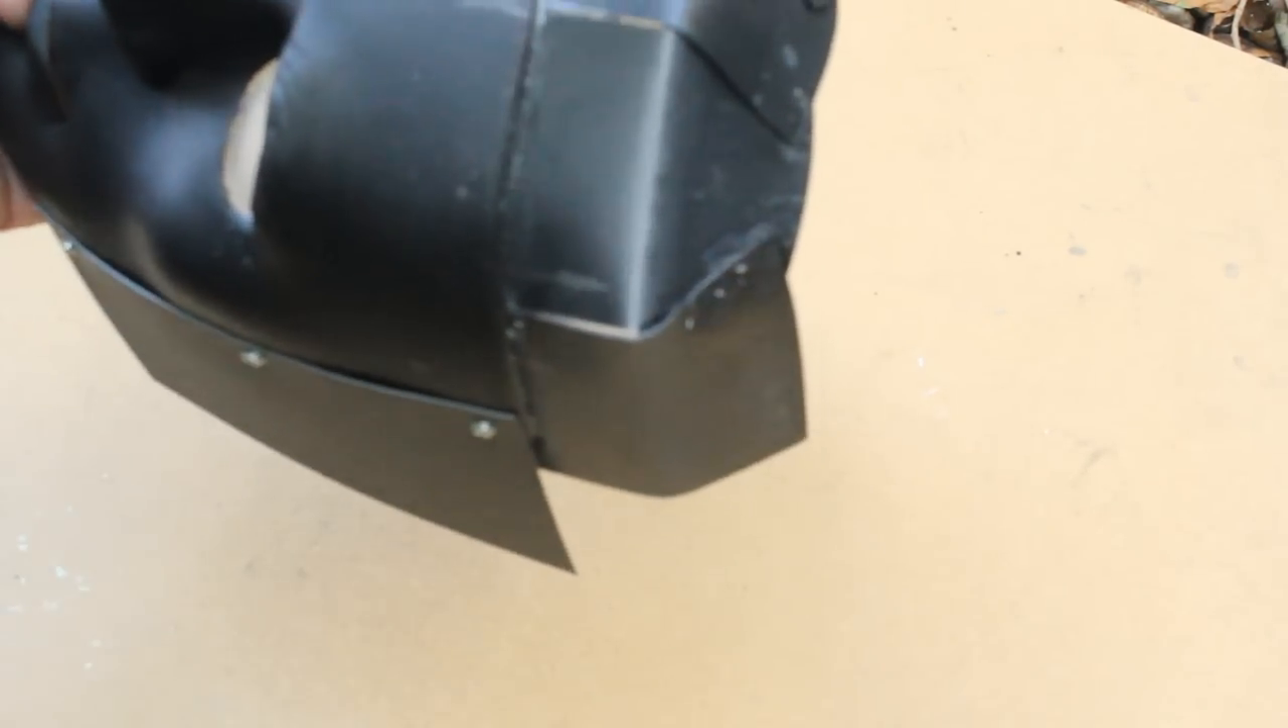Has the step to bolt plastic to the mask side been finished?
Yes.